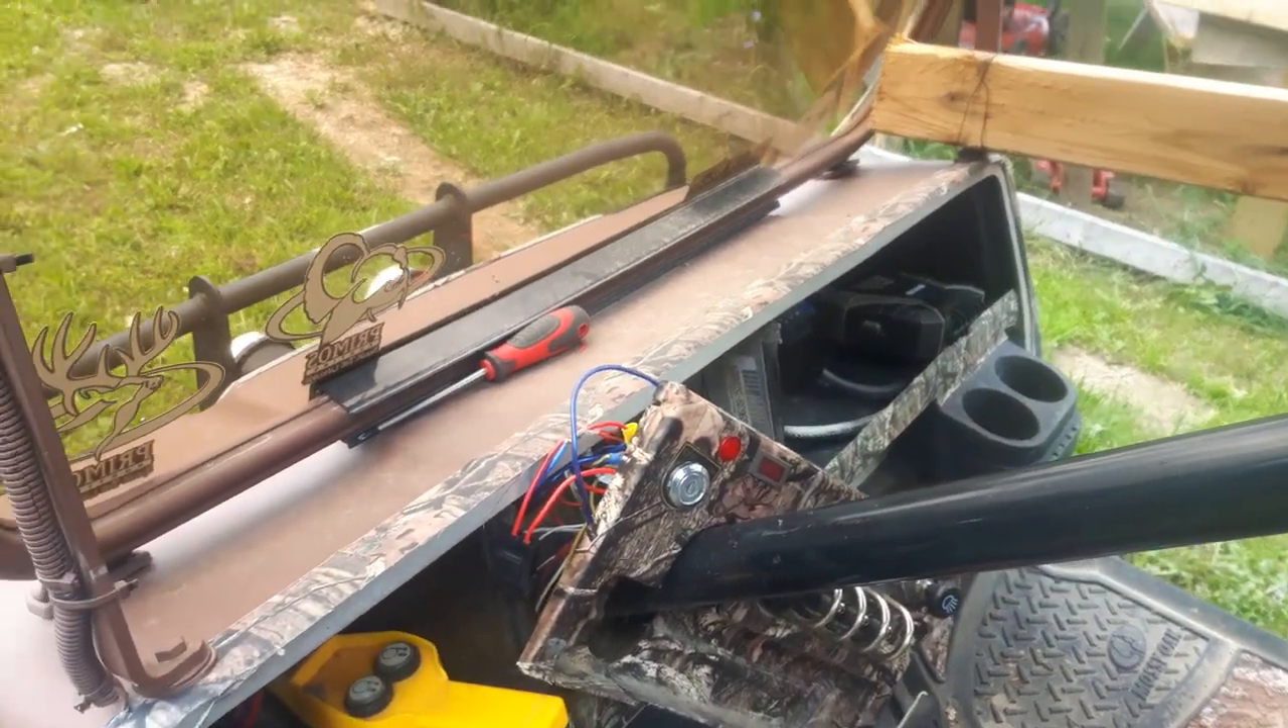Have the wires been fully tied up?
No.